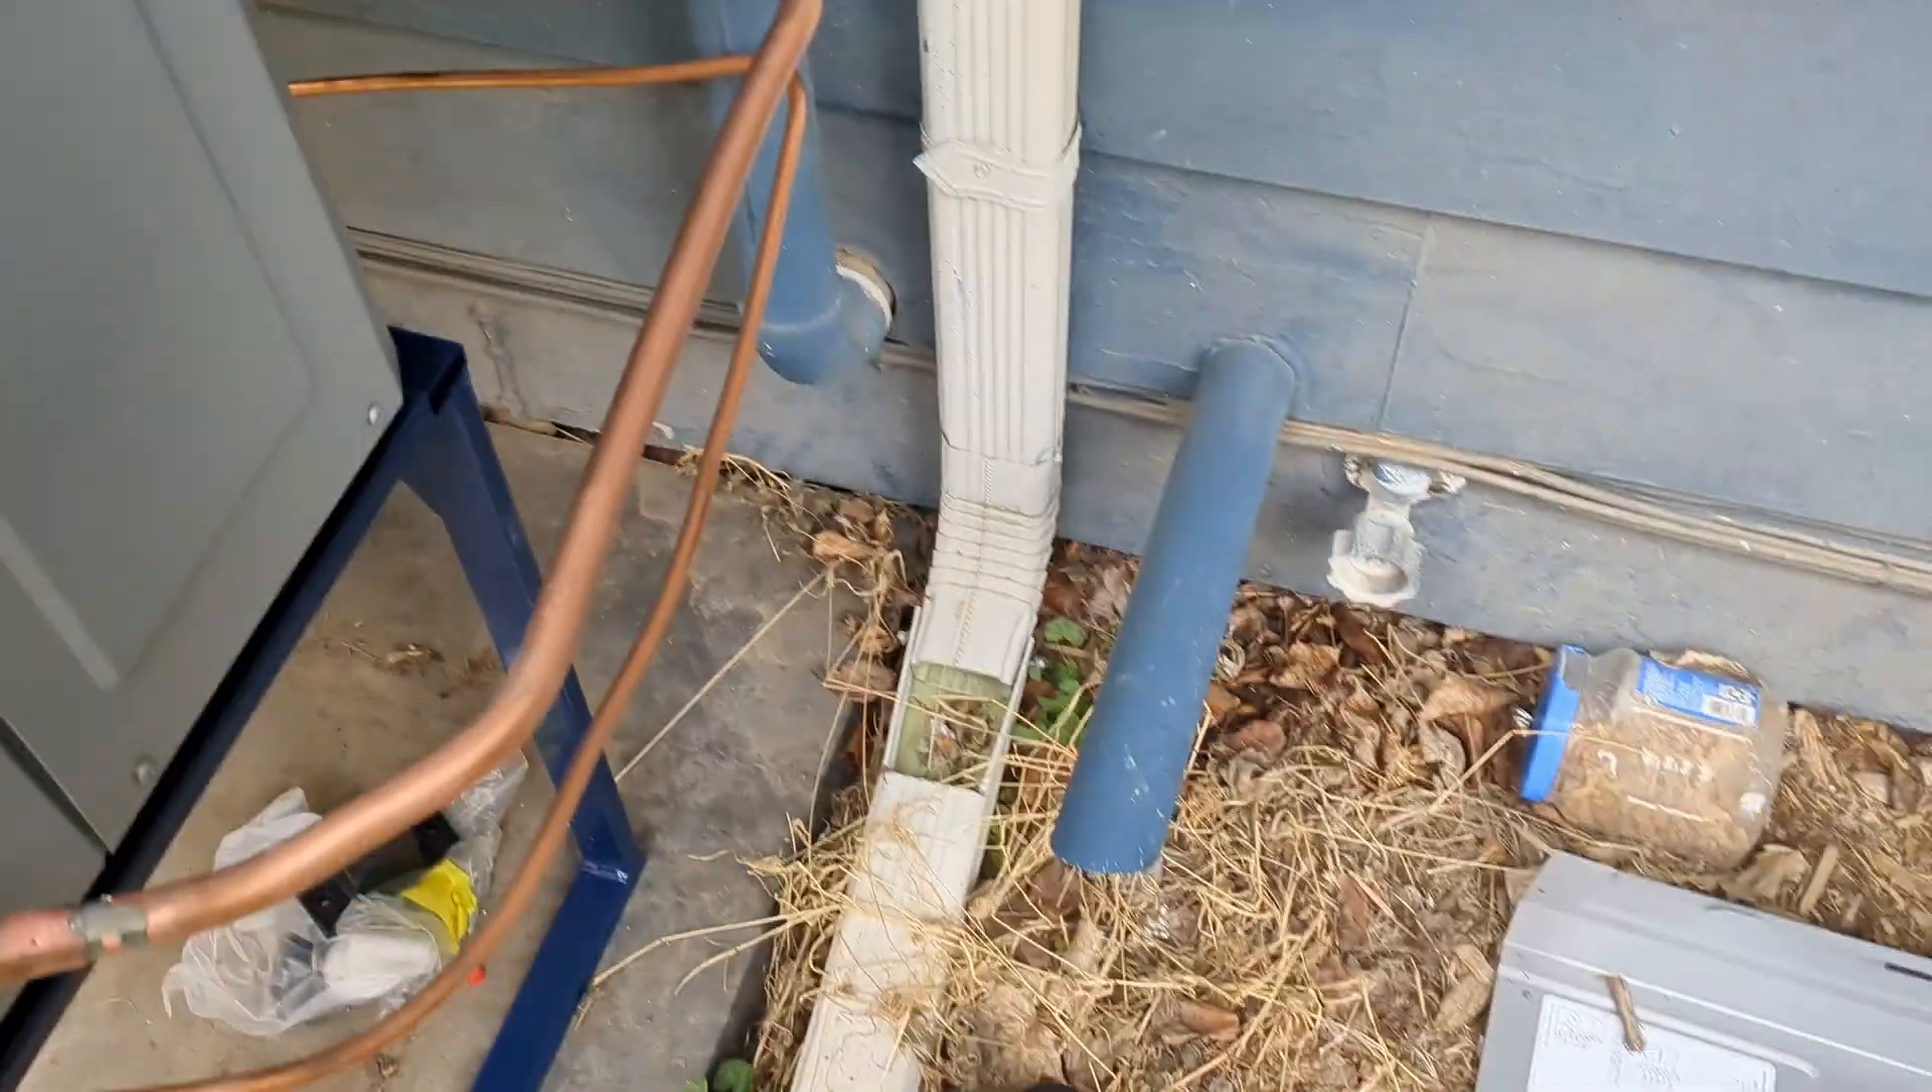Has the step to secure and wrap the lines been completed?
No.